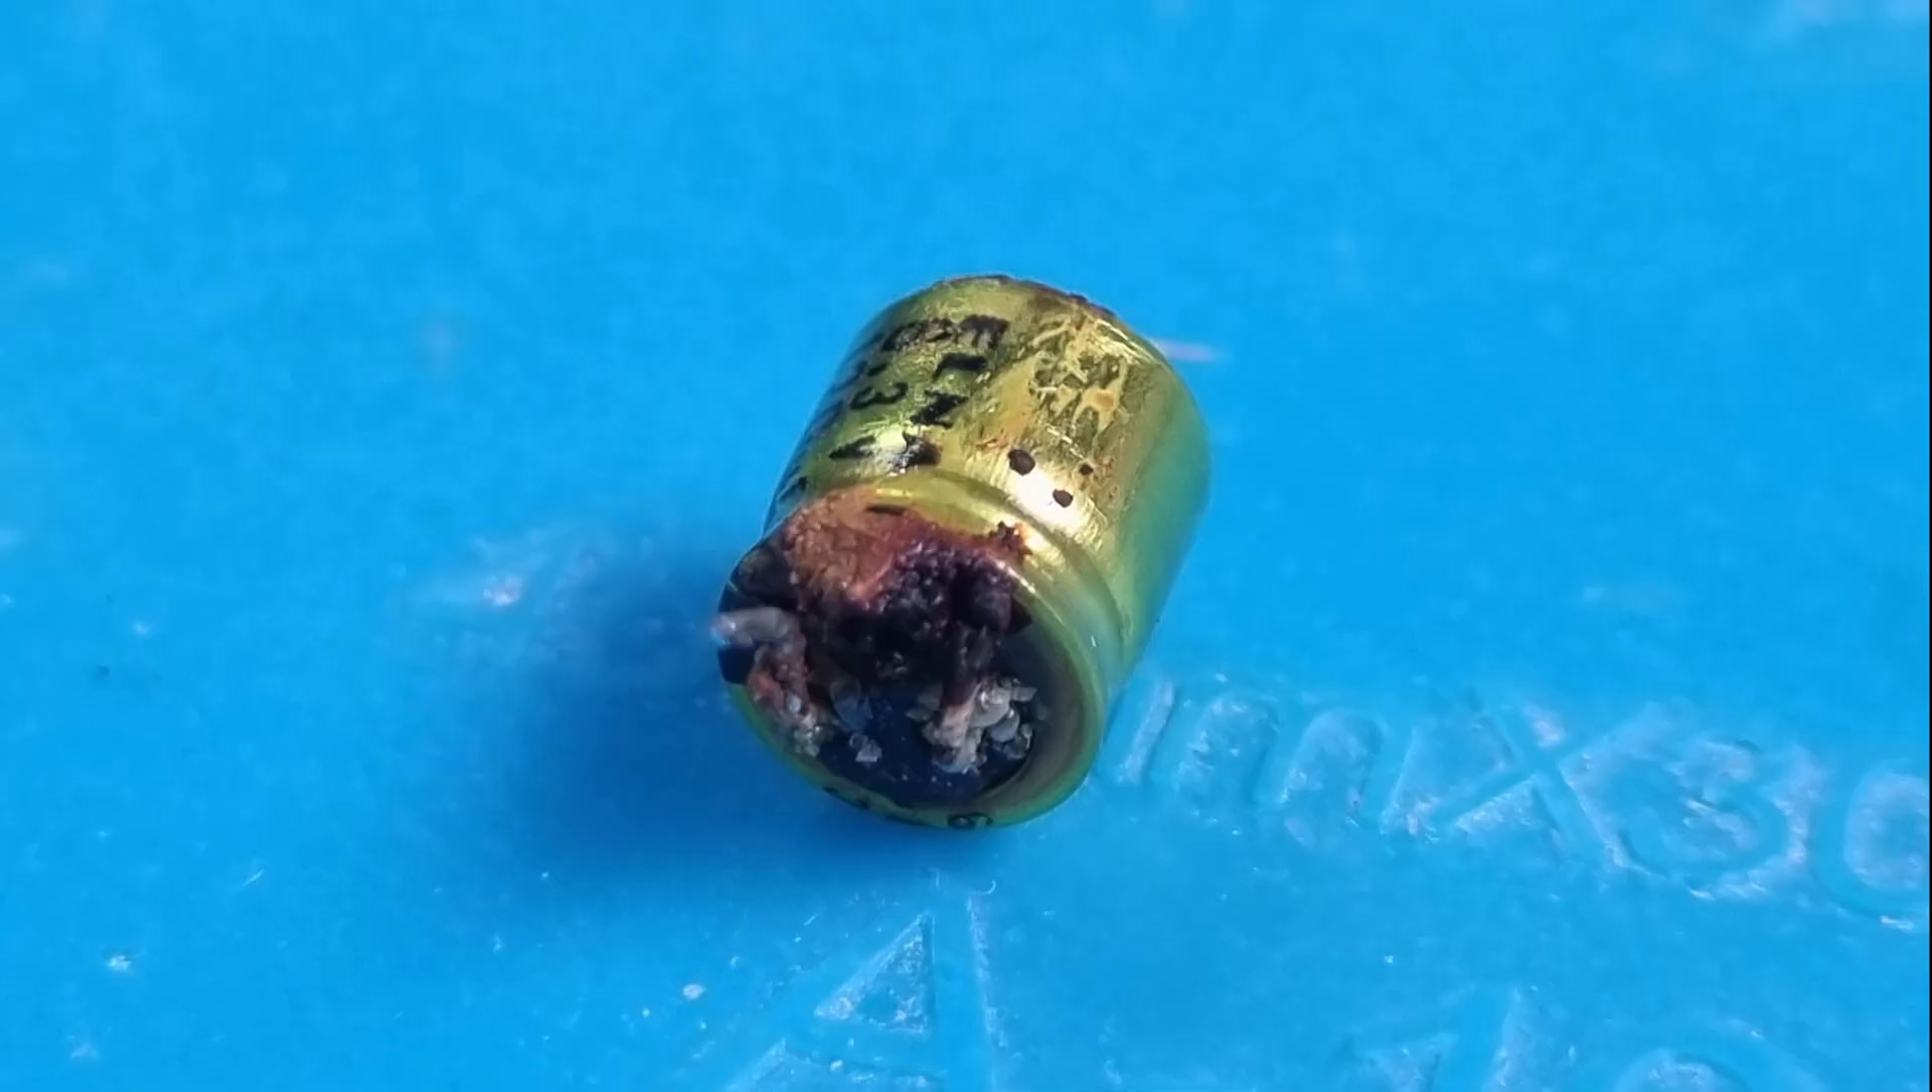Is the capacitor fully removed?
Yes.